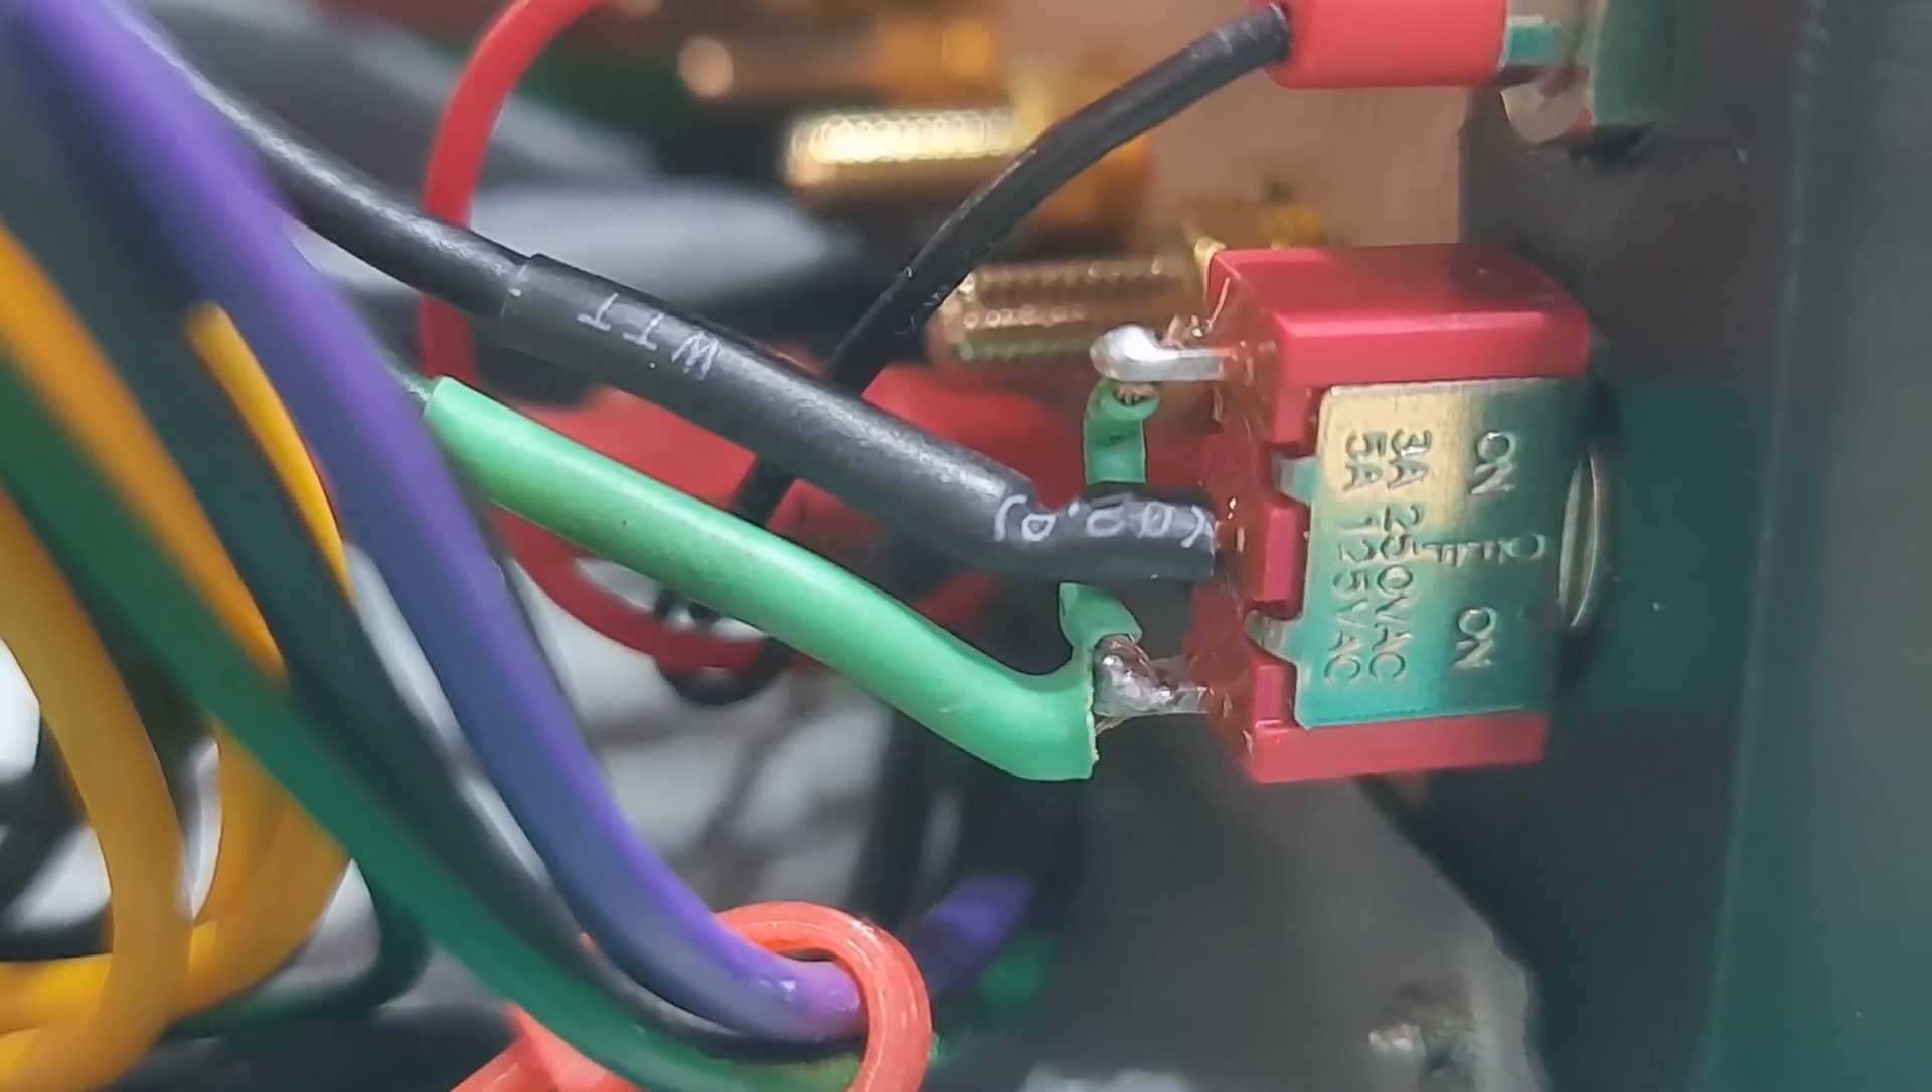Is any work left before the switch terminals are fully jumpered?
No.